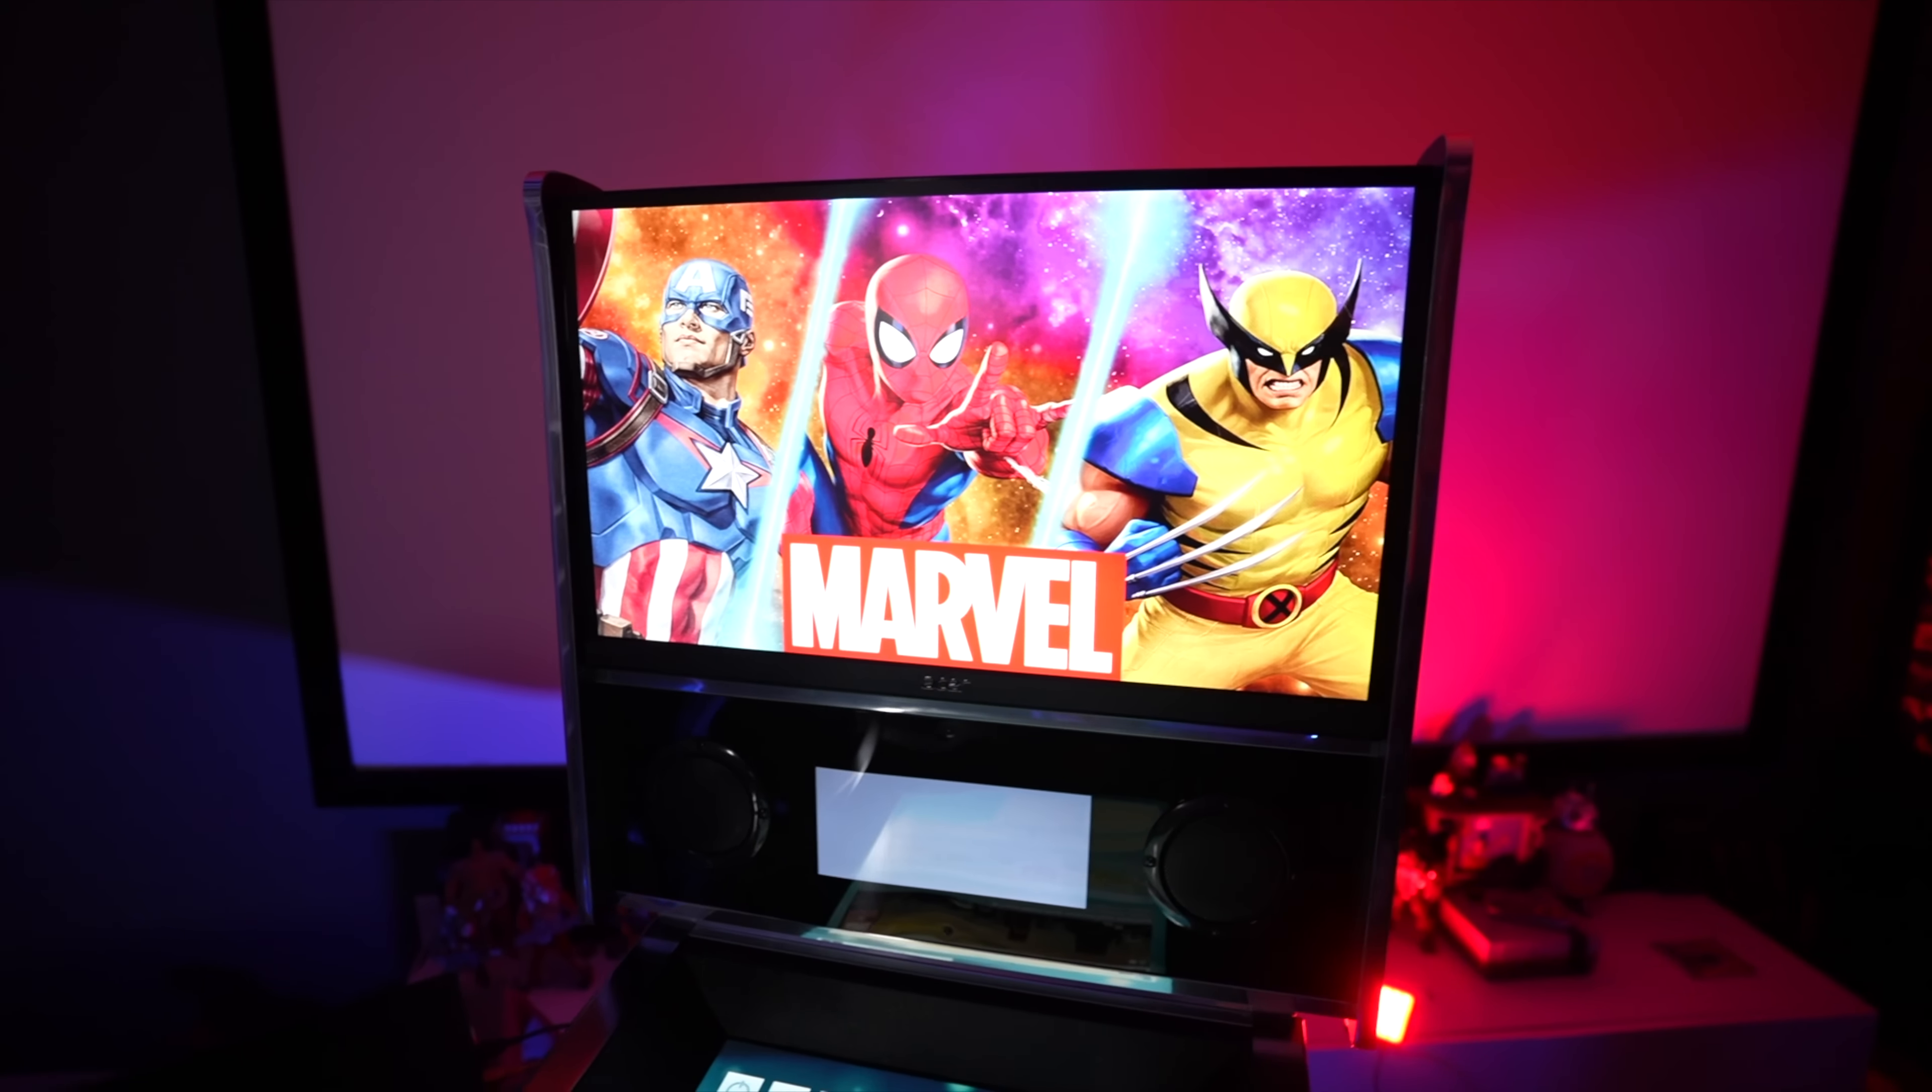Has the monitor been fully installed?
Yes.